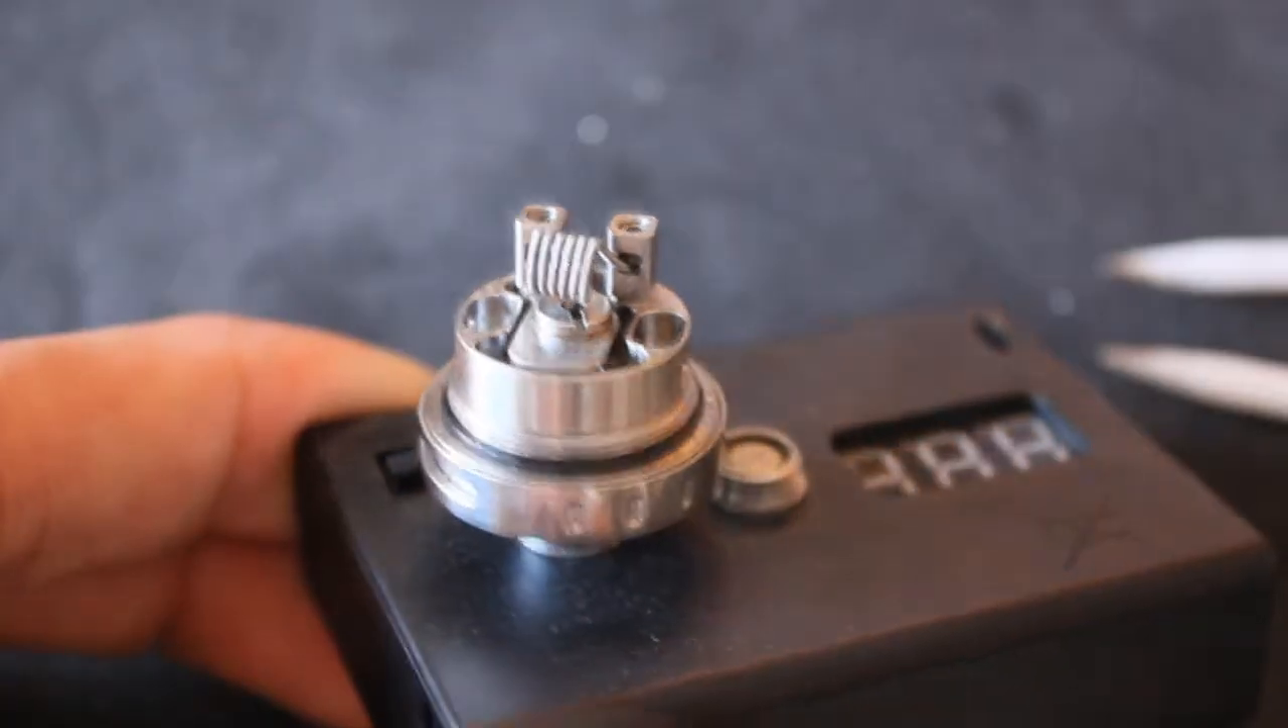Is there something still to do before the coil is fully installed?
No.